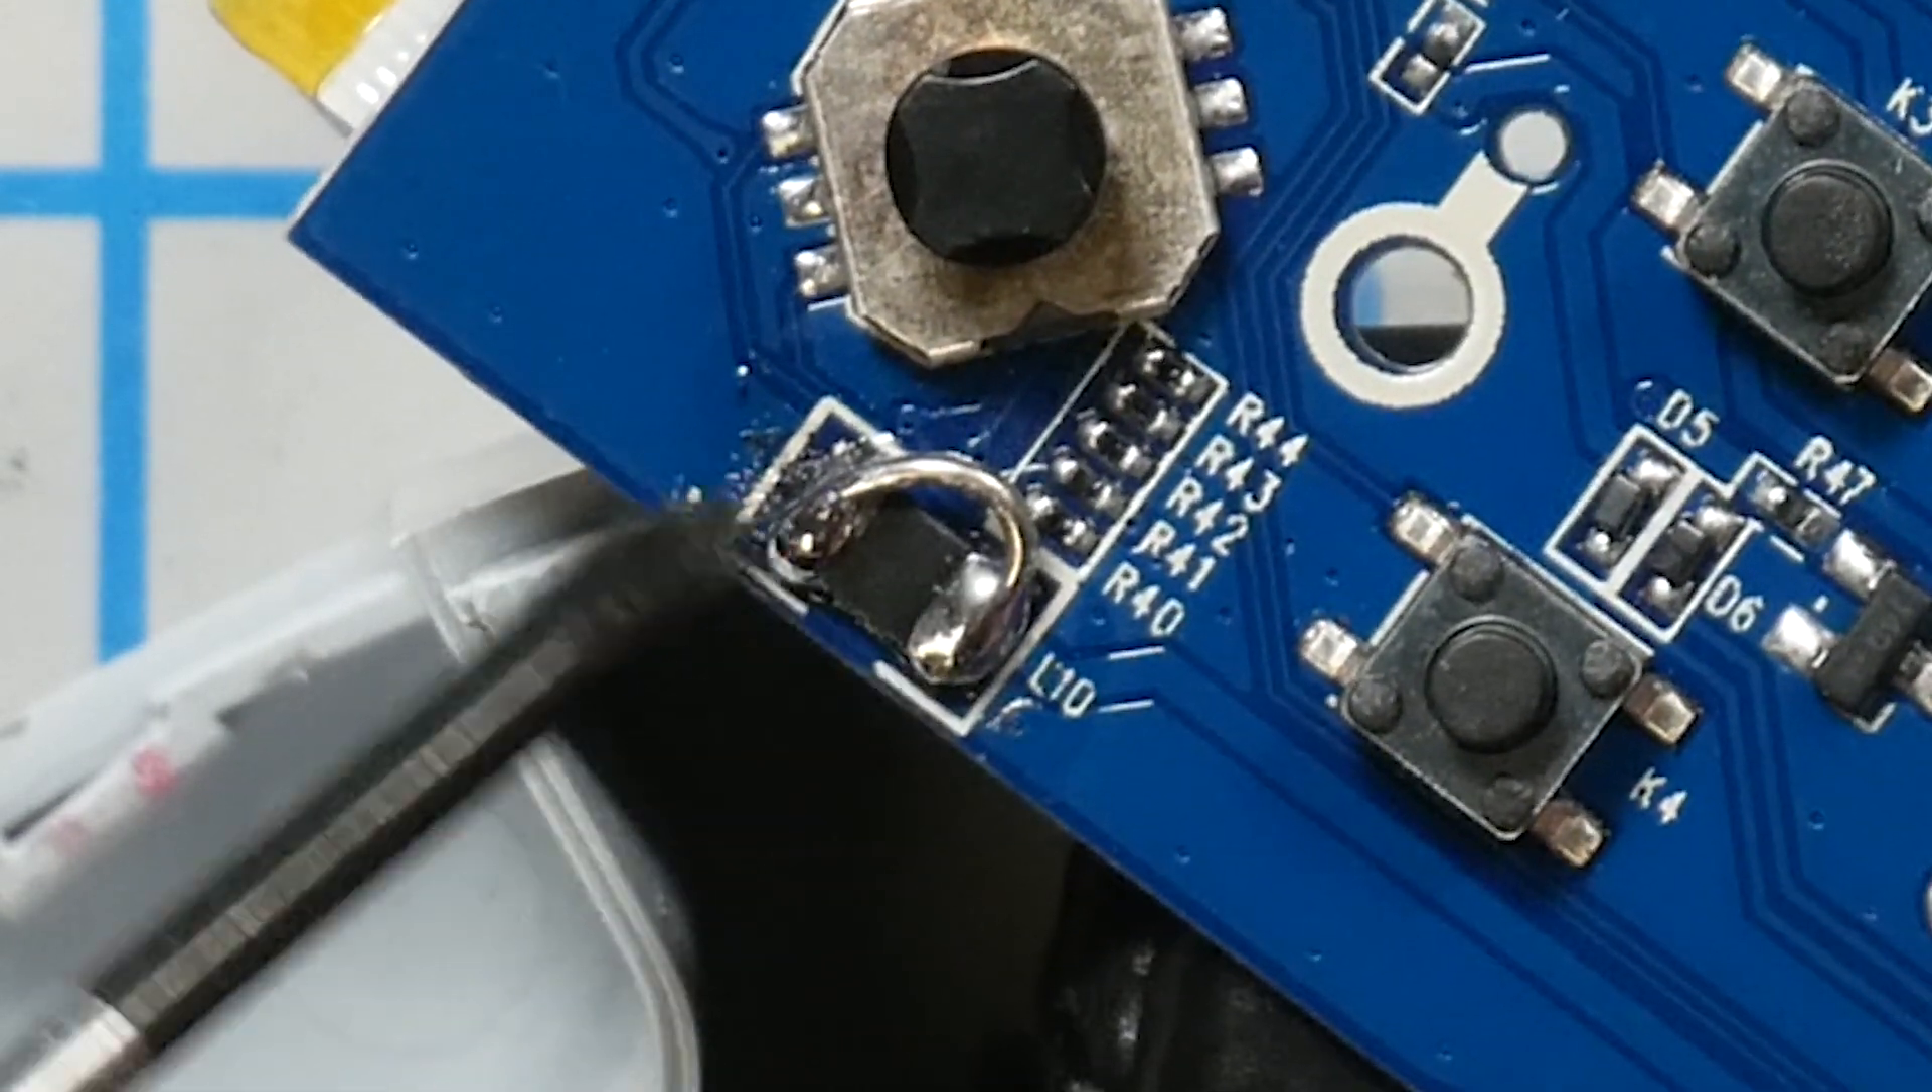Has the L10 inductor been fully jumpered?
Yes.